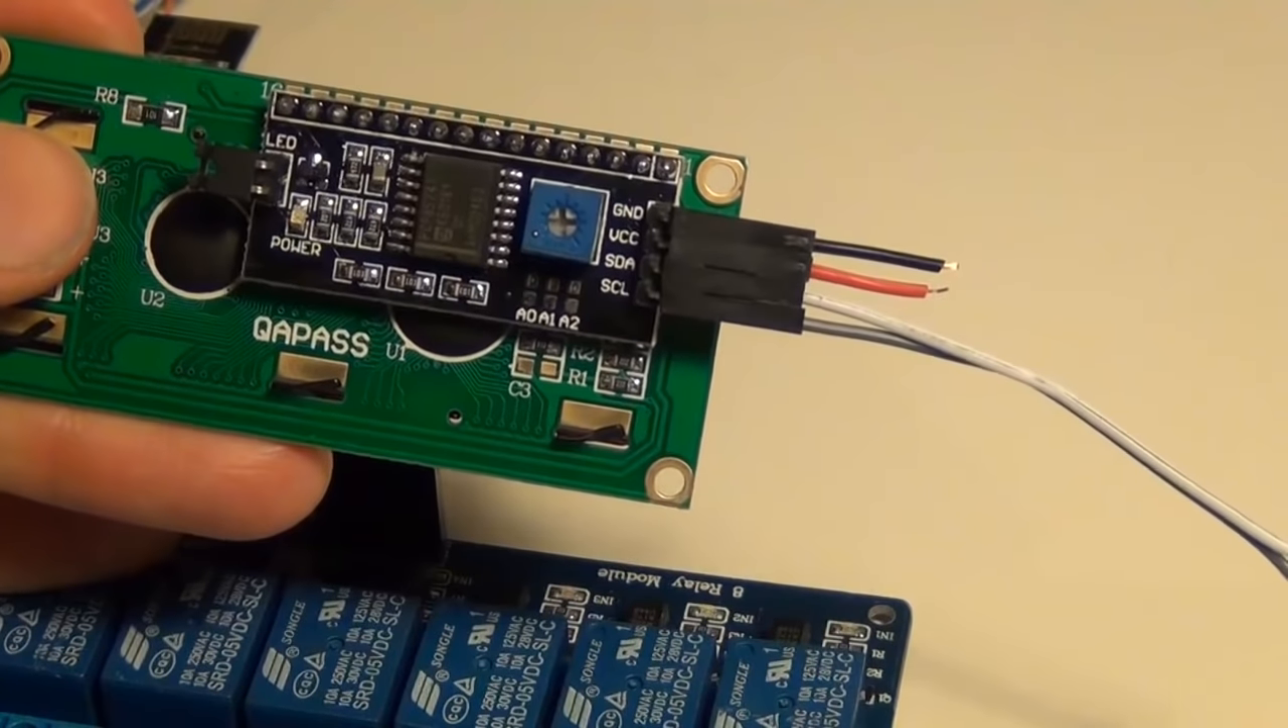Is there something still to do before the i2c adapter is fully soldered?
No.